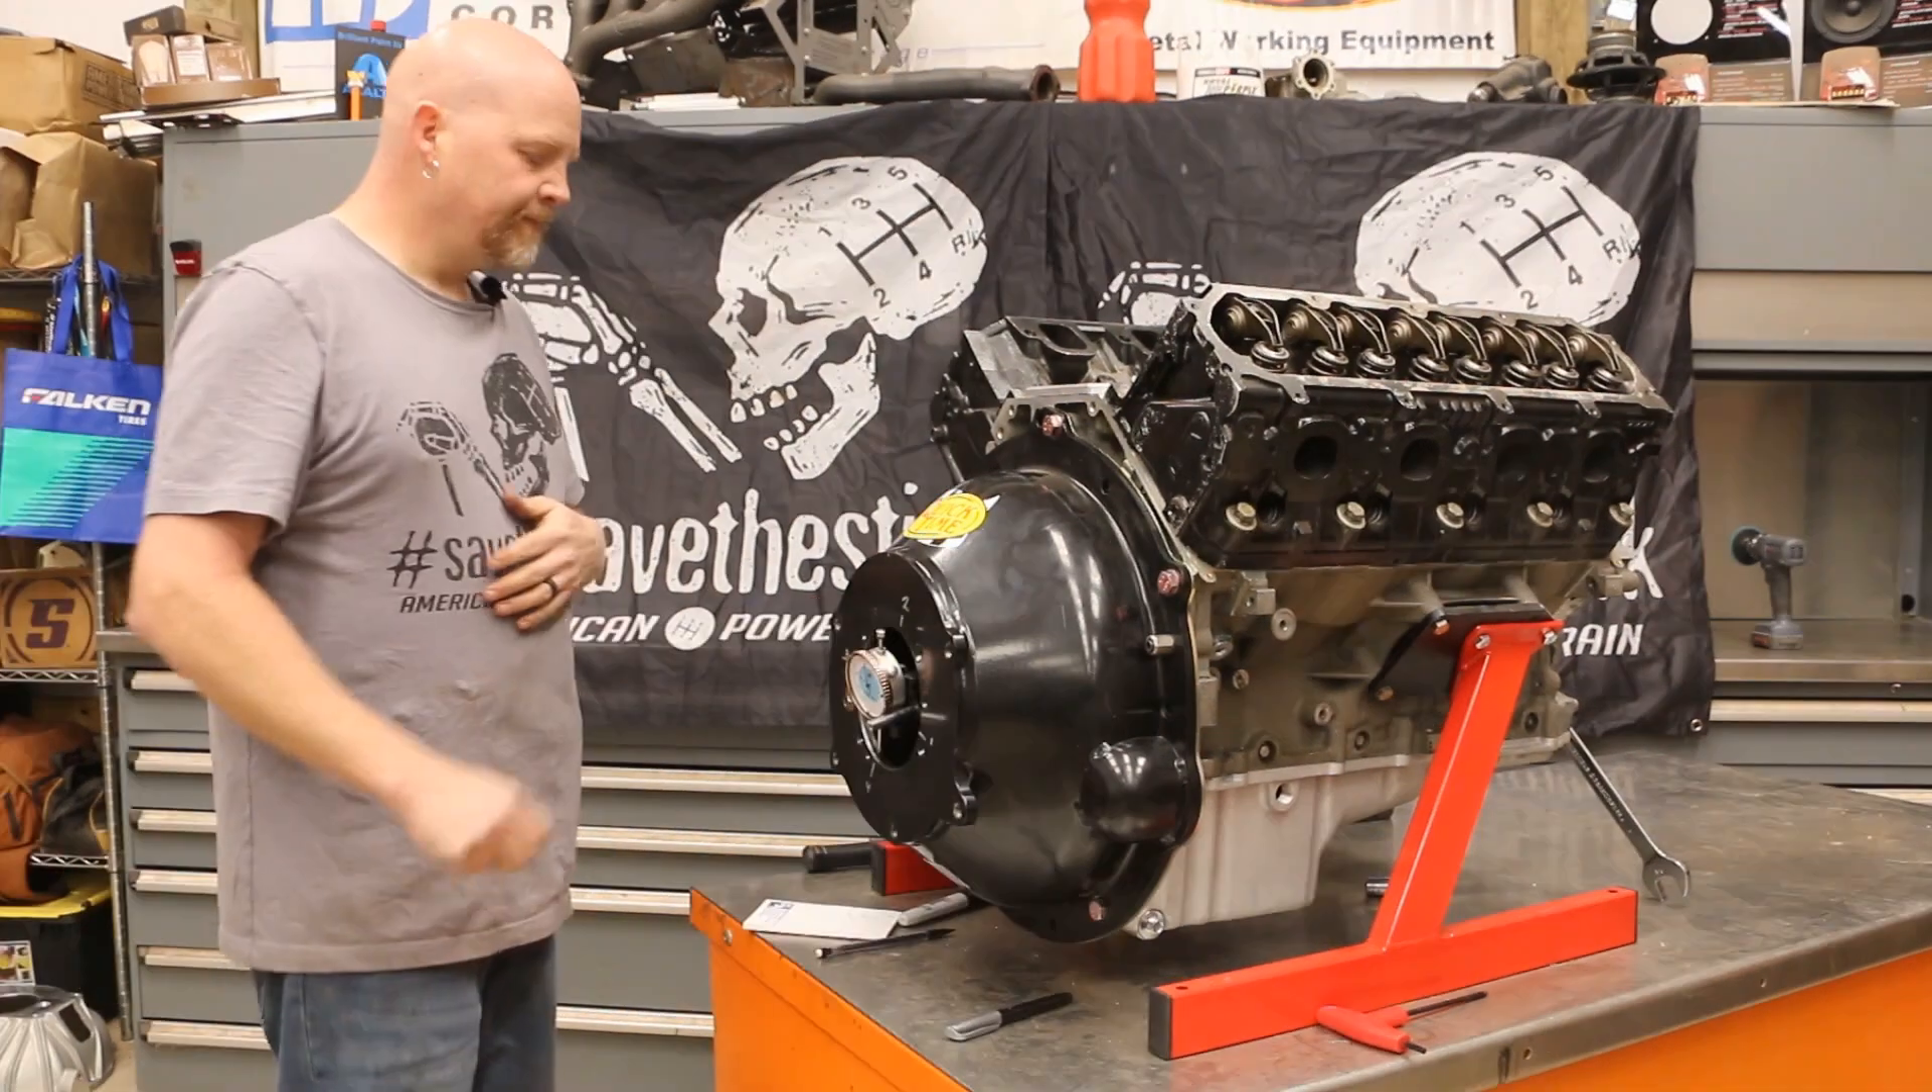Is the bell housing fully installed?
Yes.